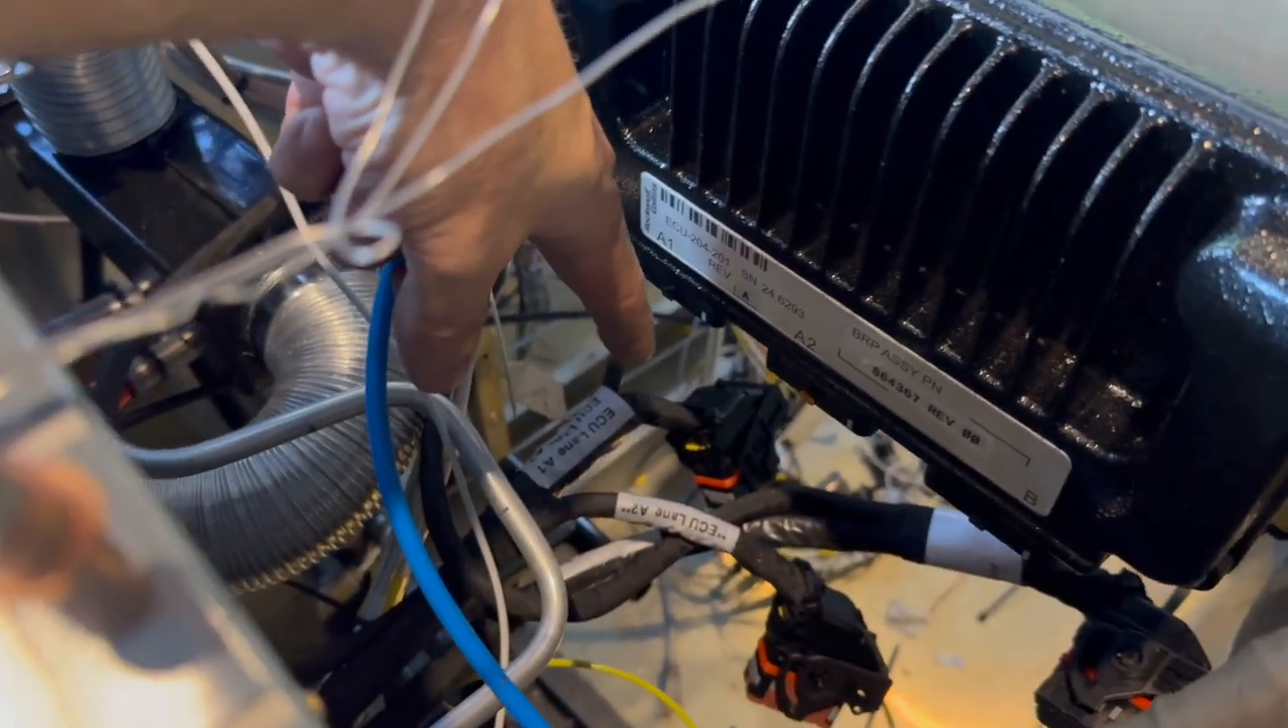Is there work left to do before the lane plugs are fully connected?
Yes.